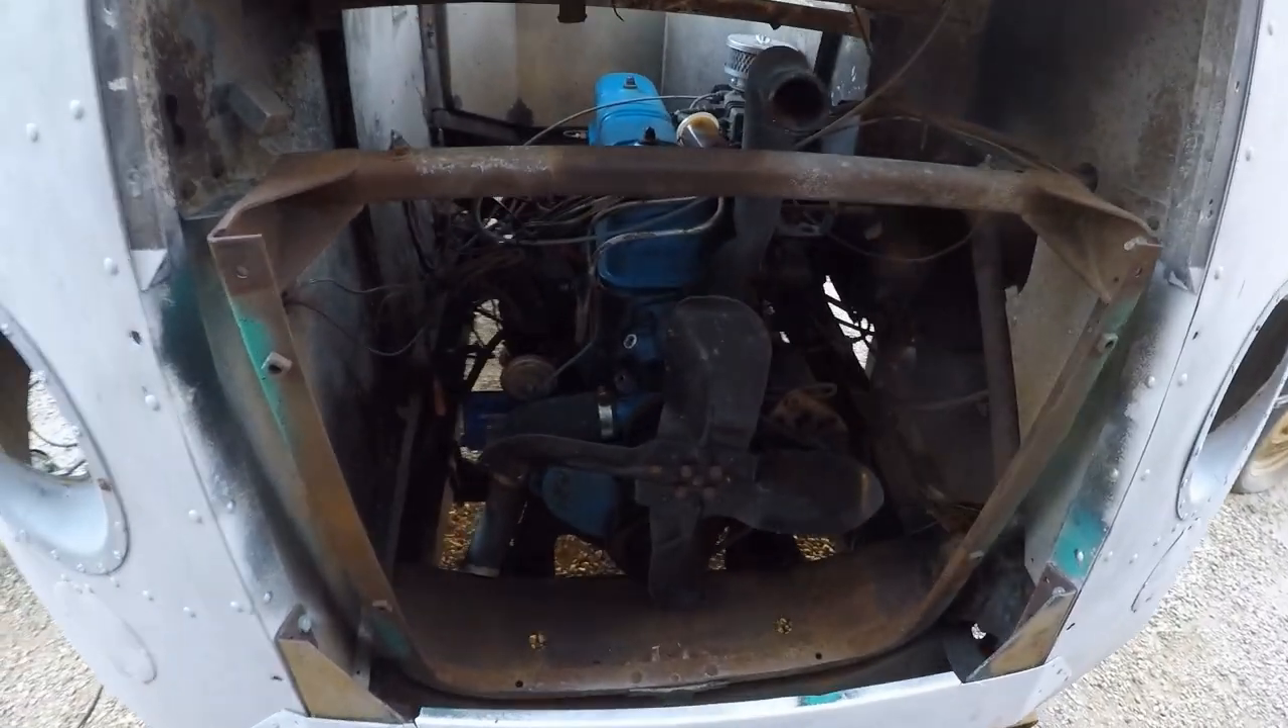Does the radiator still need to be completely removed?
No.